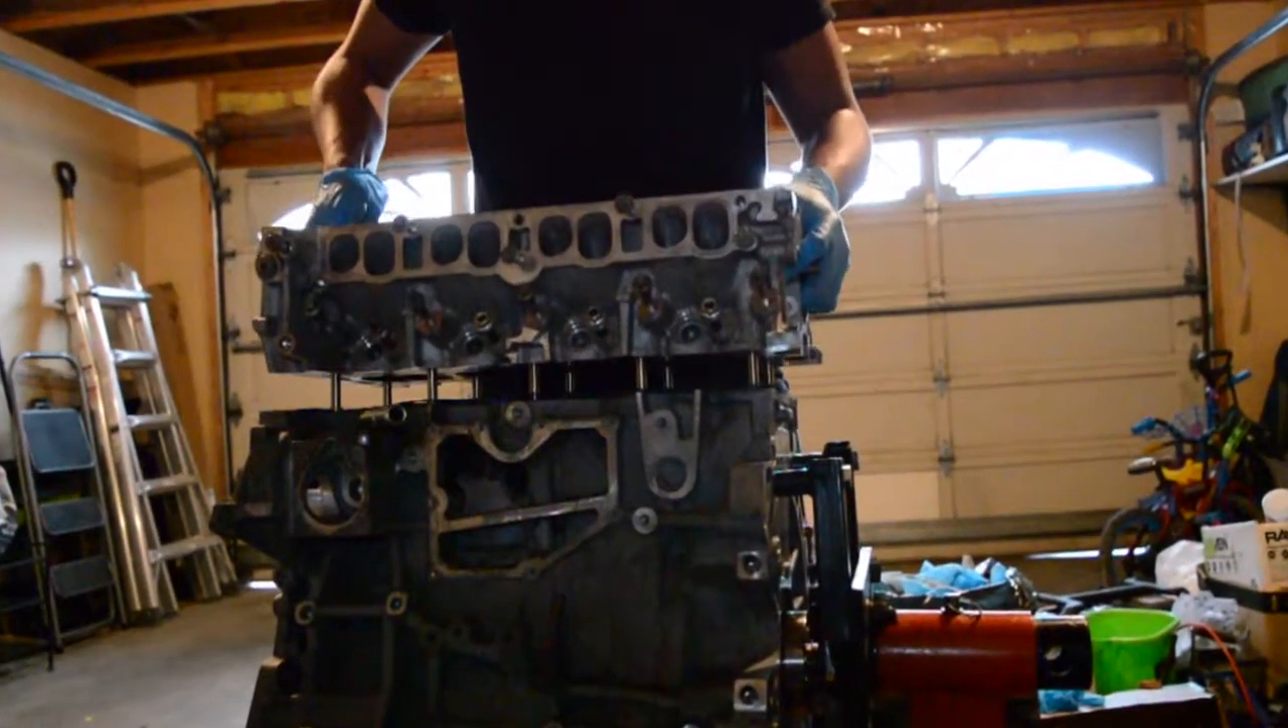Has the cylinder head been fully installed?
No.